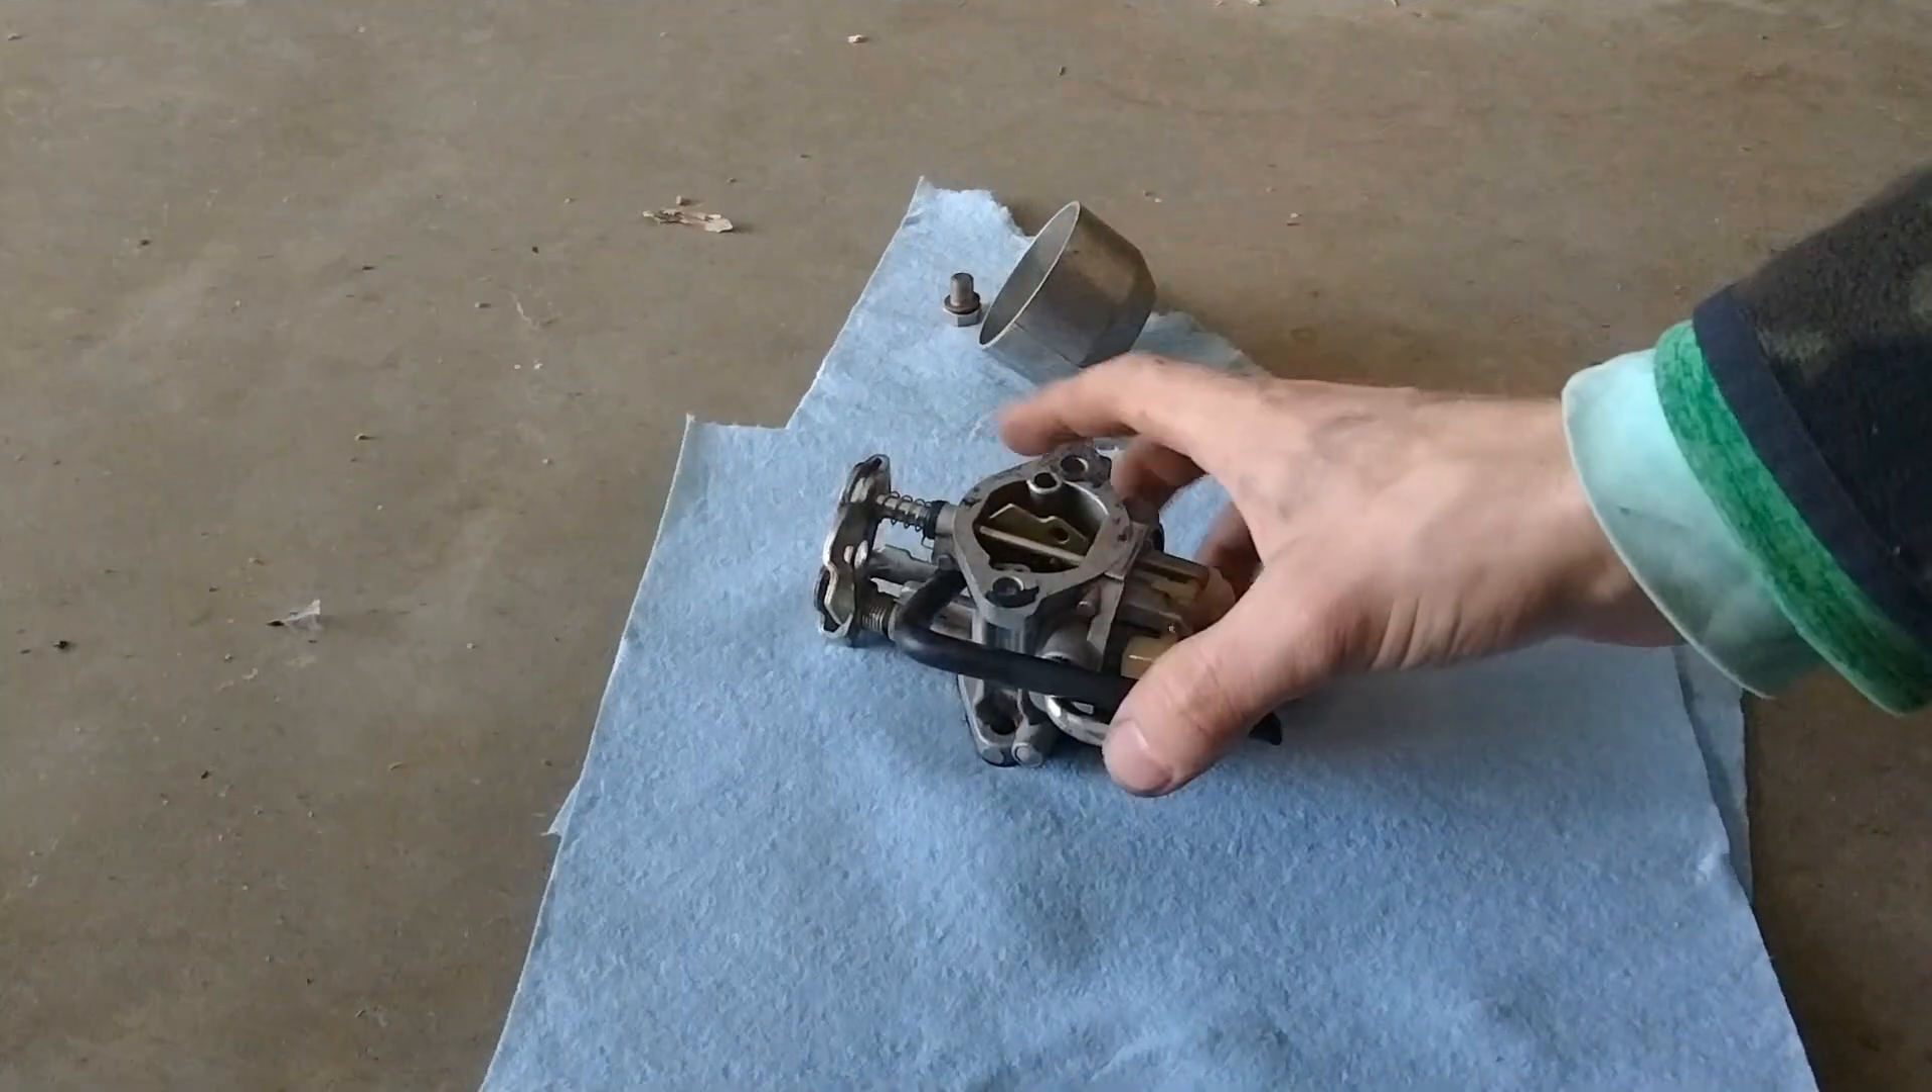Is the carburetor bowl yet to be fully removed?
No.